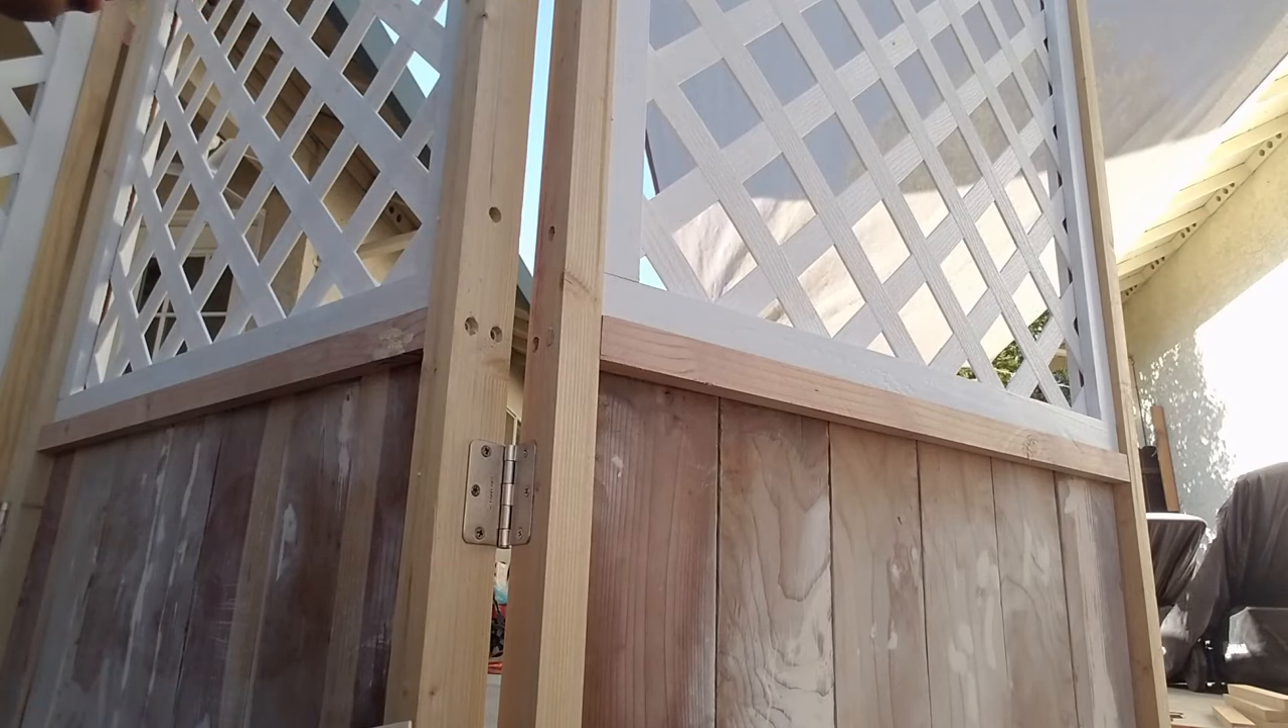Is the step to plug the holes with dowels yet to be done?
Yes.